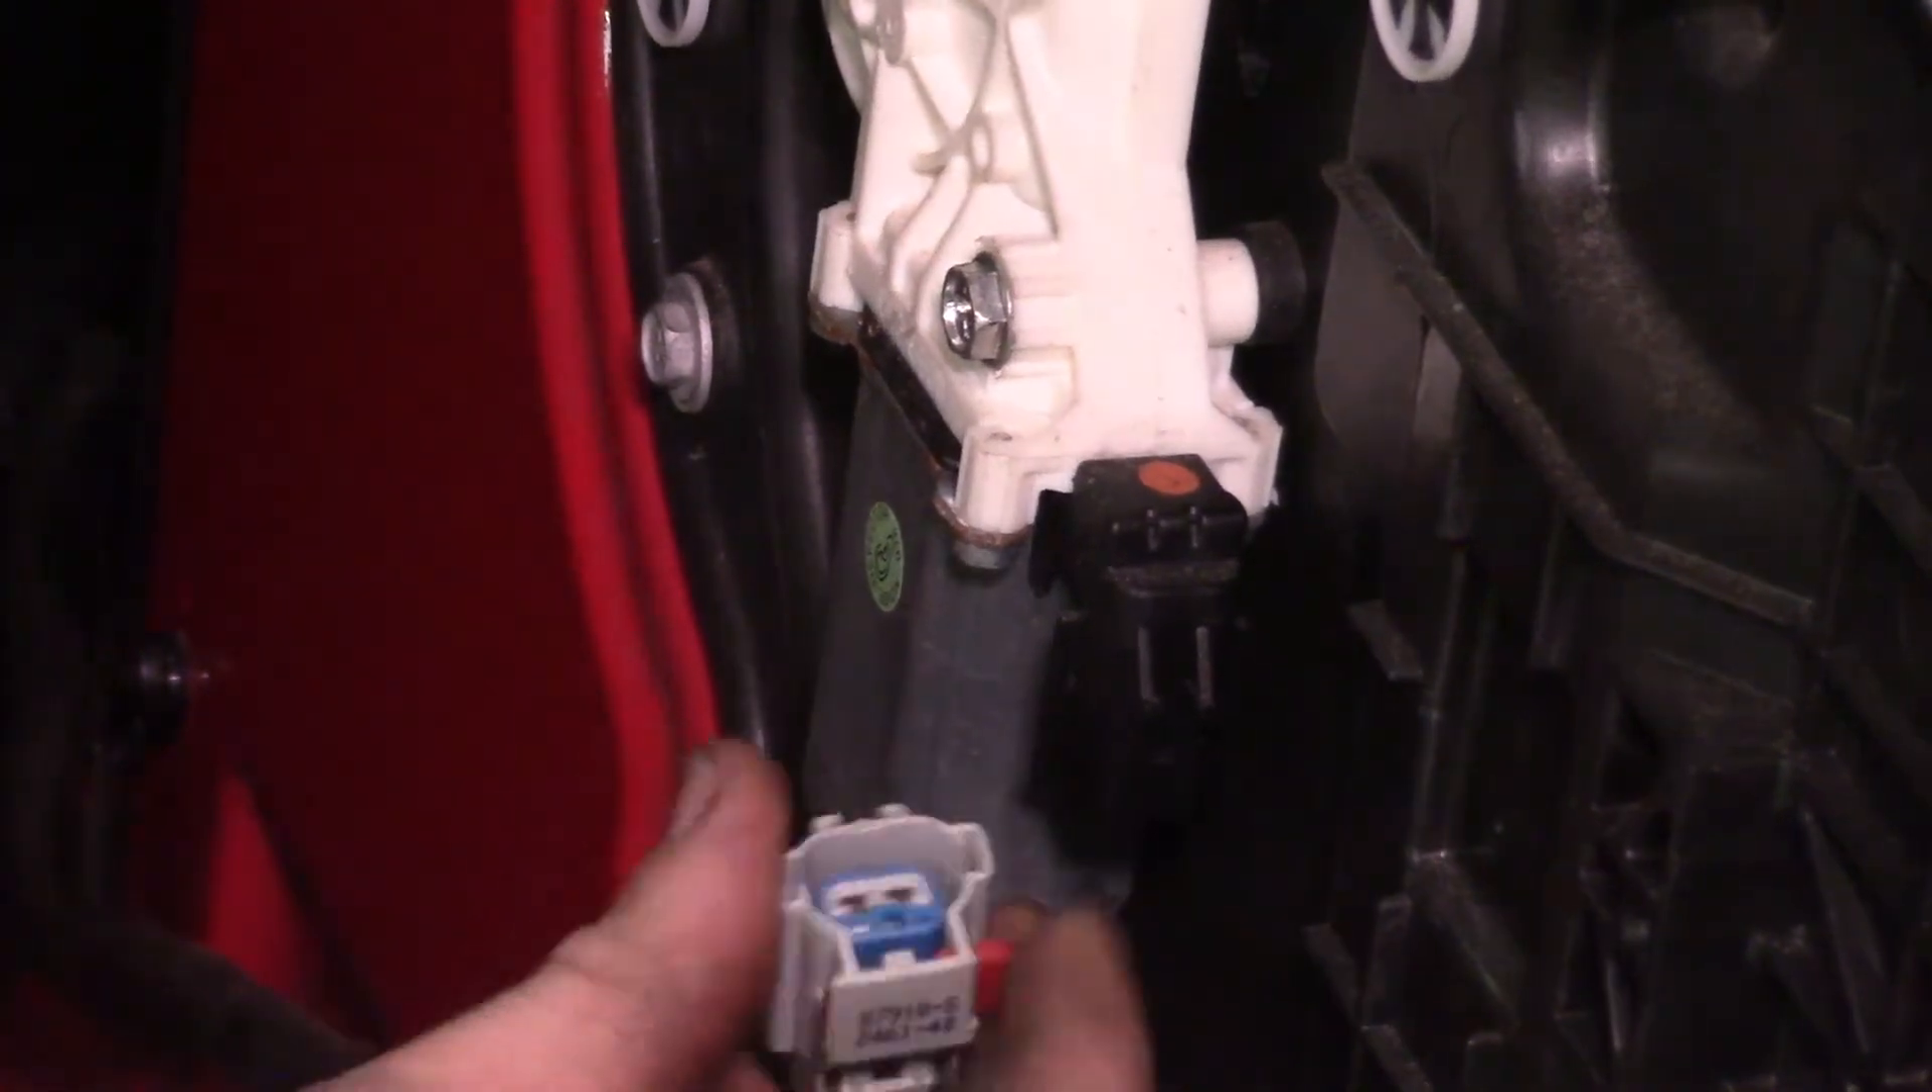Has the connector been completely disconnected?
Yes.